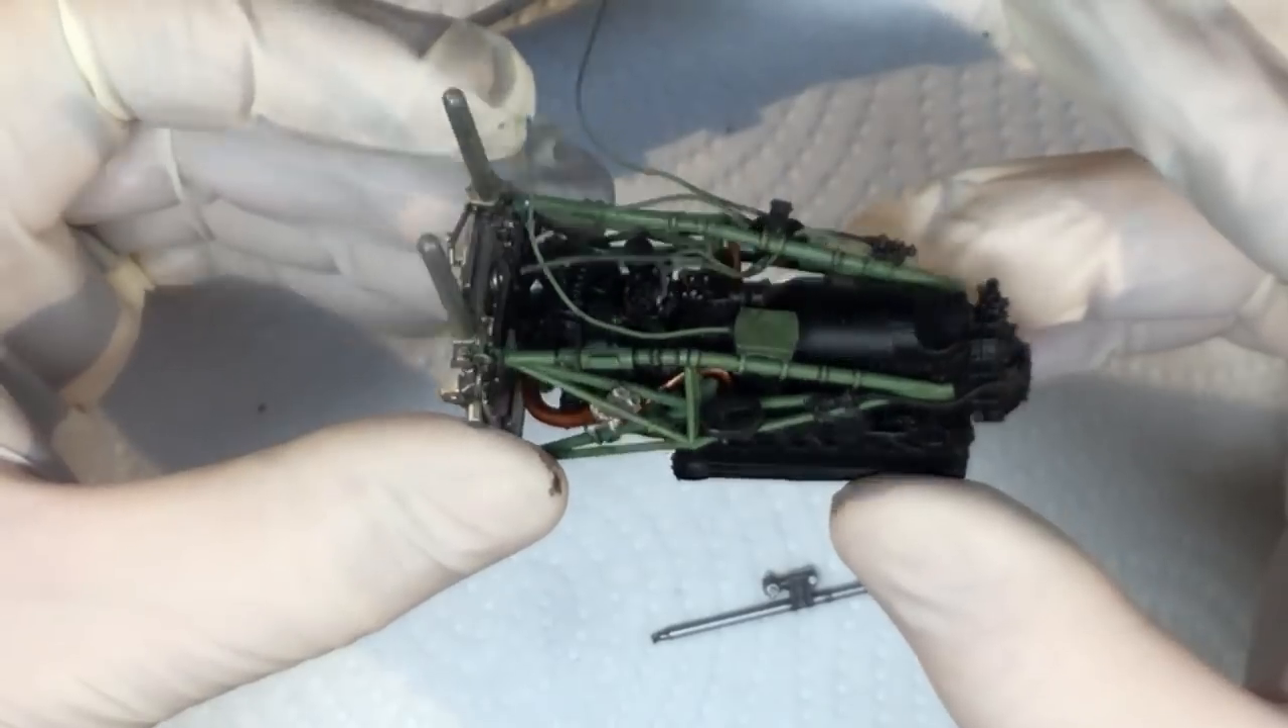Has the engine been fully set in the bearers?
Yes.